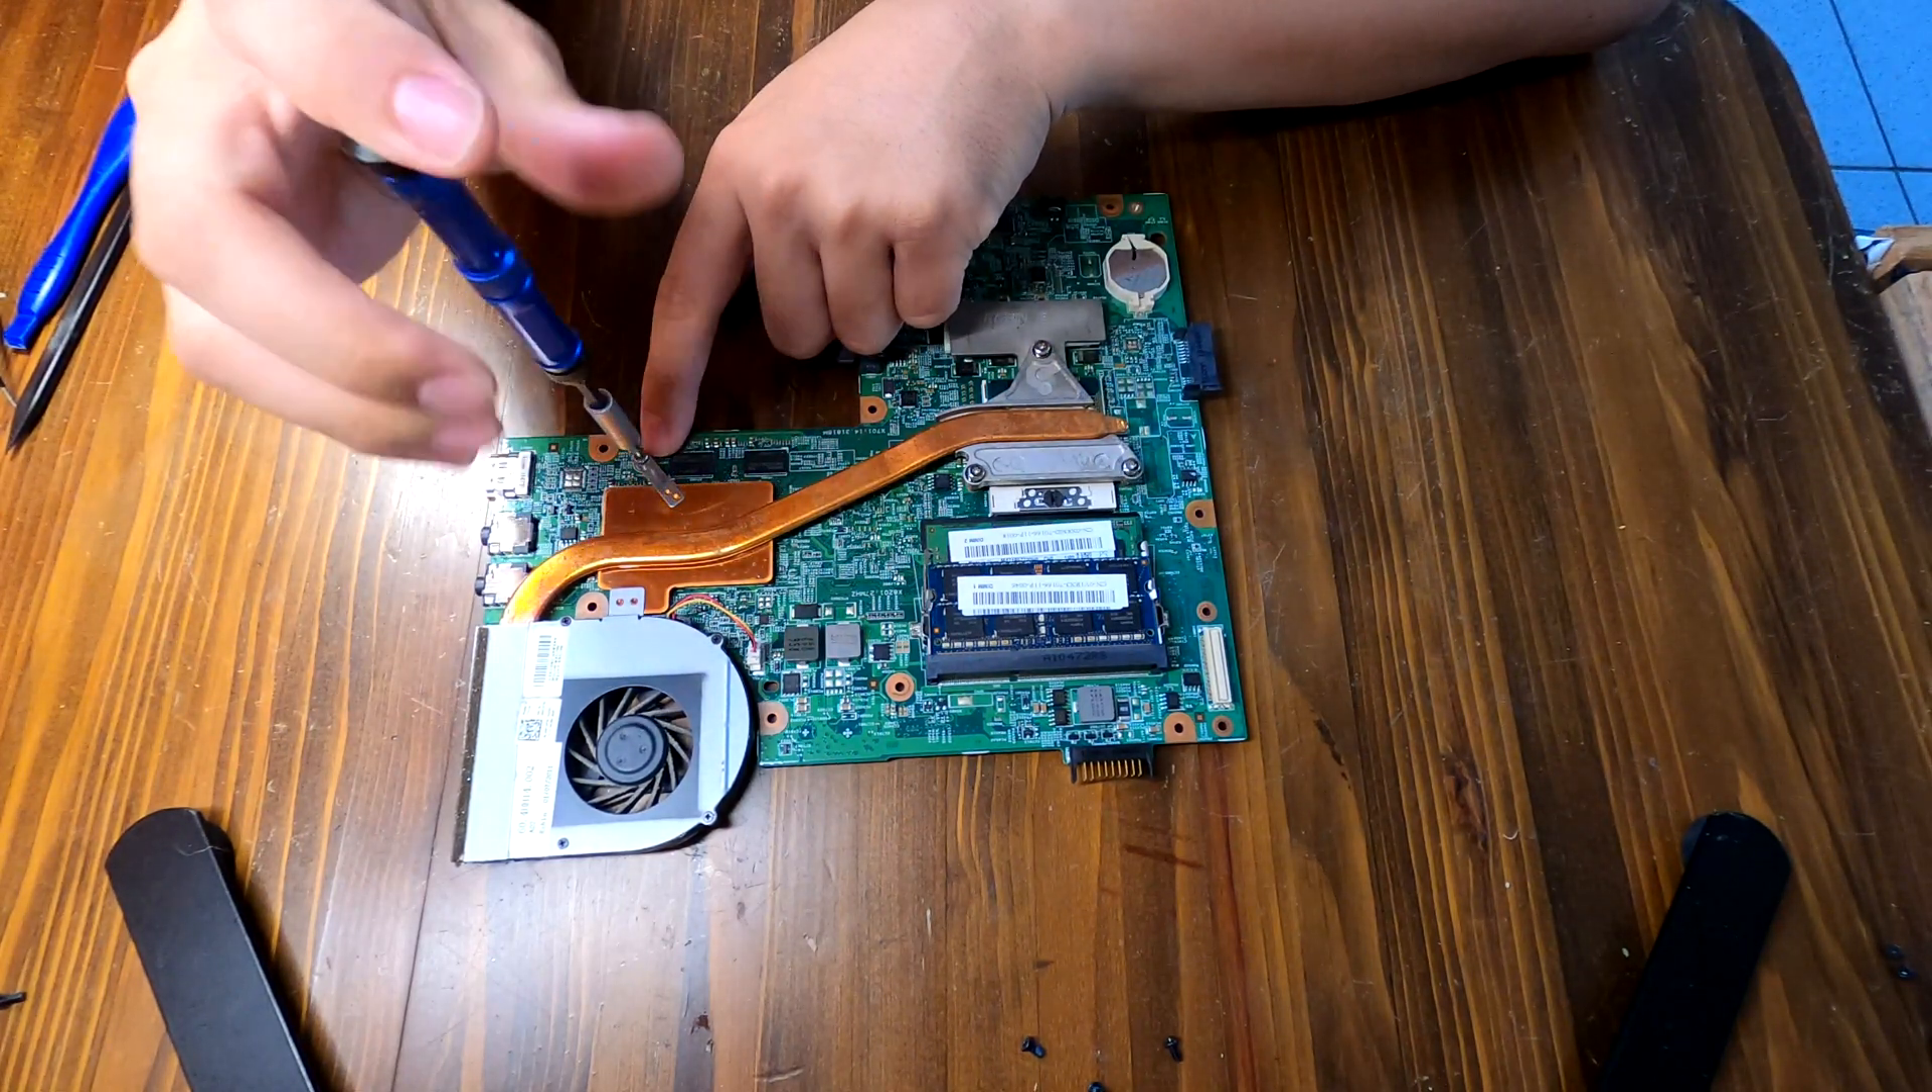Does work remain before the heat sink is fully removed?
Yes.